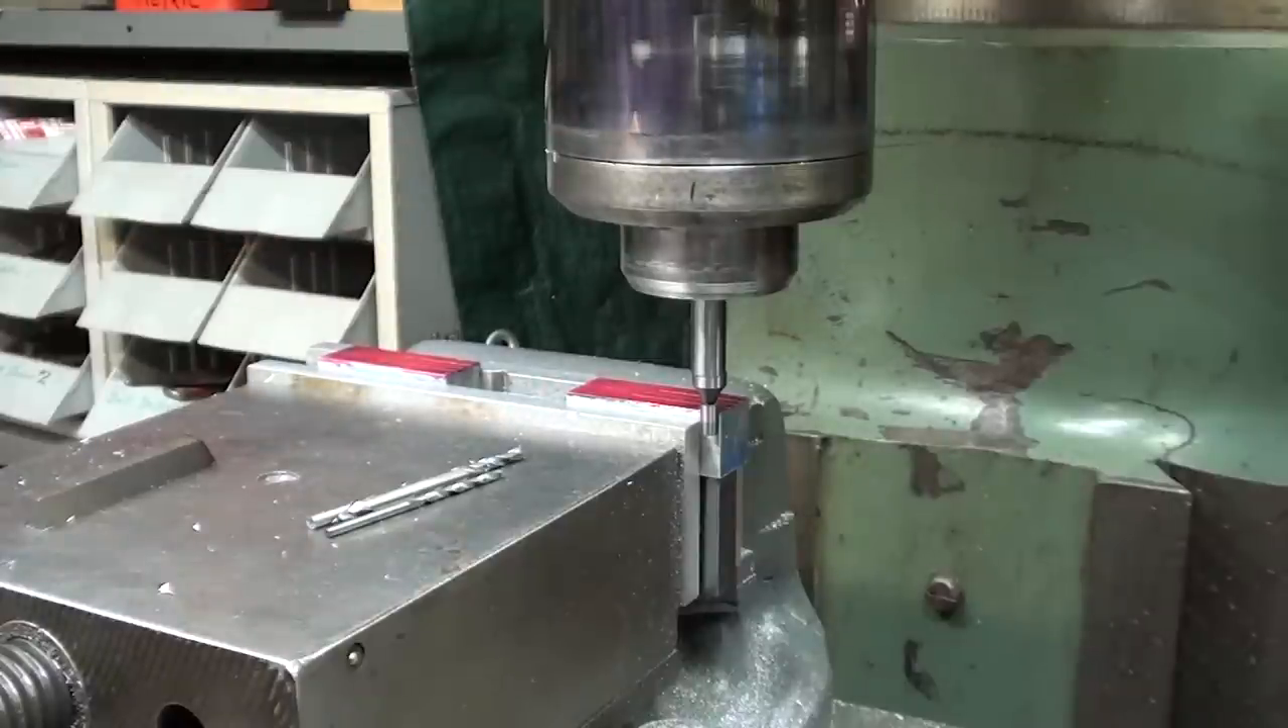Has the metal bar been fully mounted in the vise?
Yes.